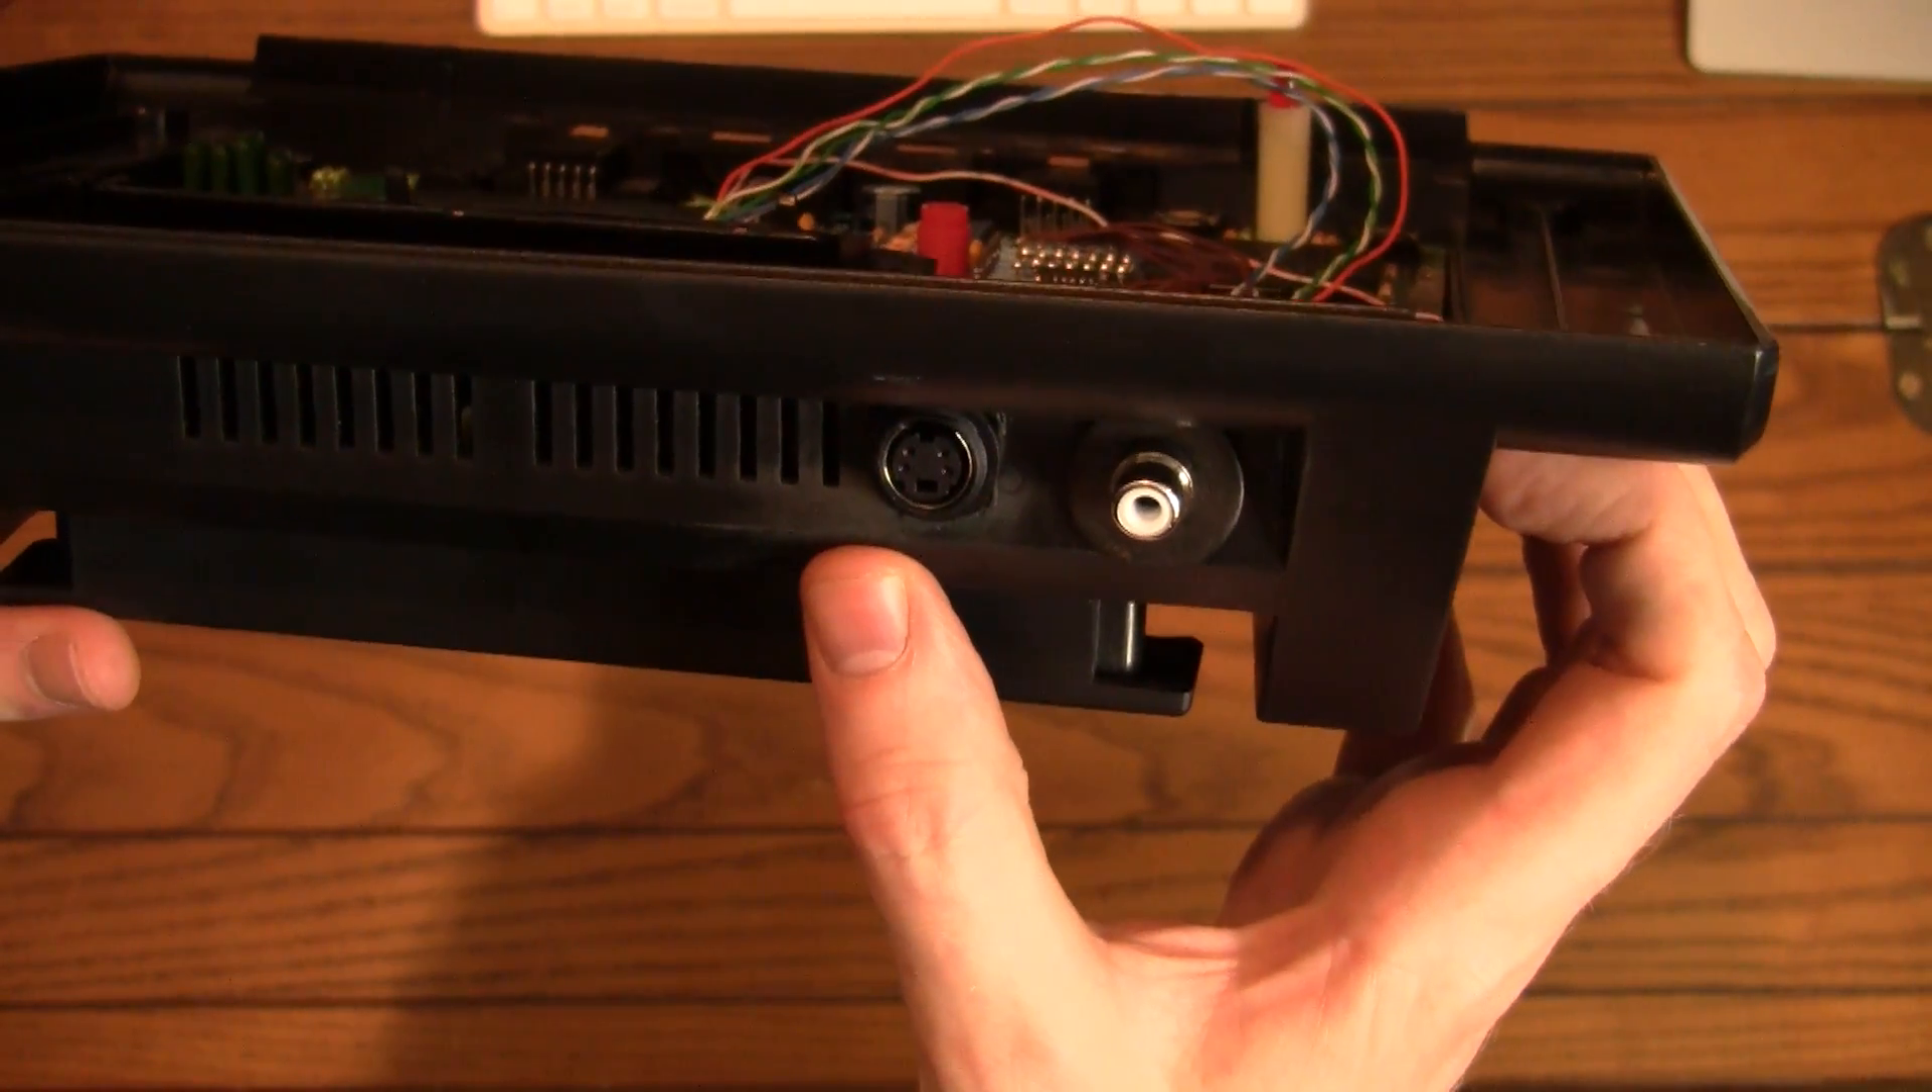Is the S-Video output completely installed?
Yes.